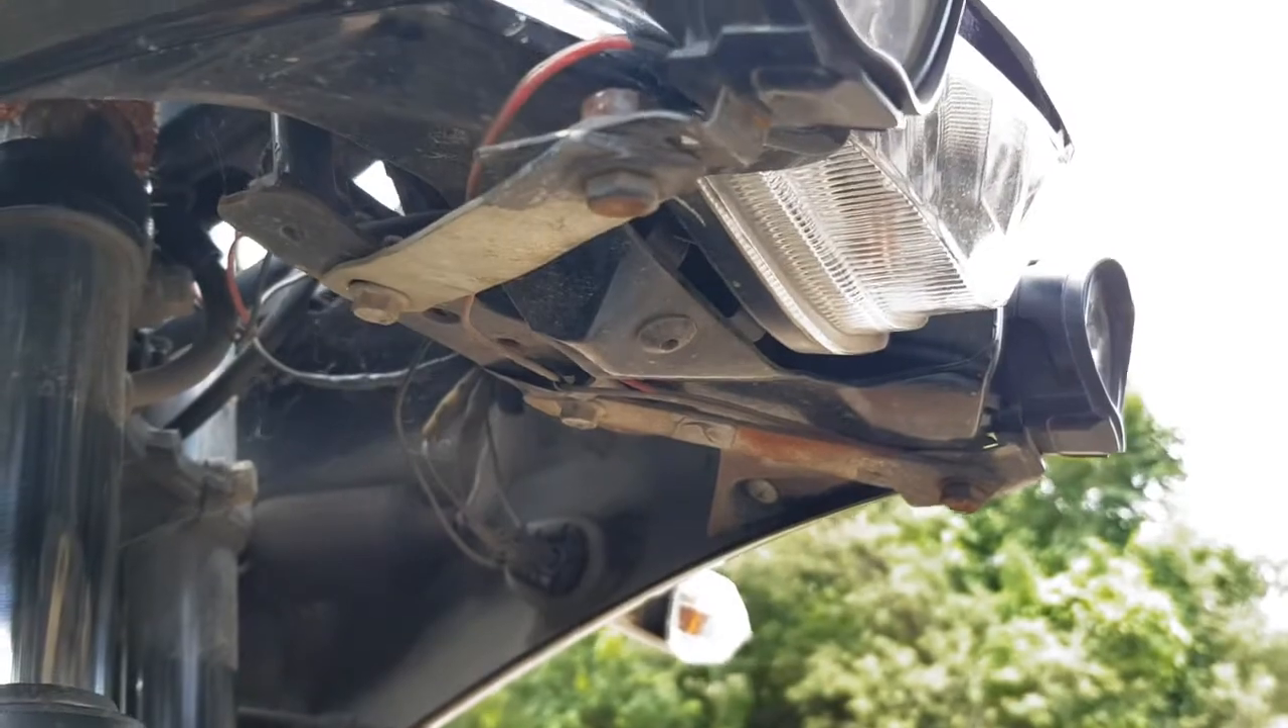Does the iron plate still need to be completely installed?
No.